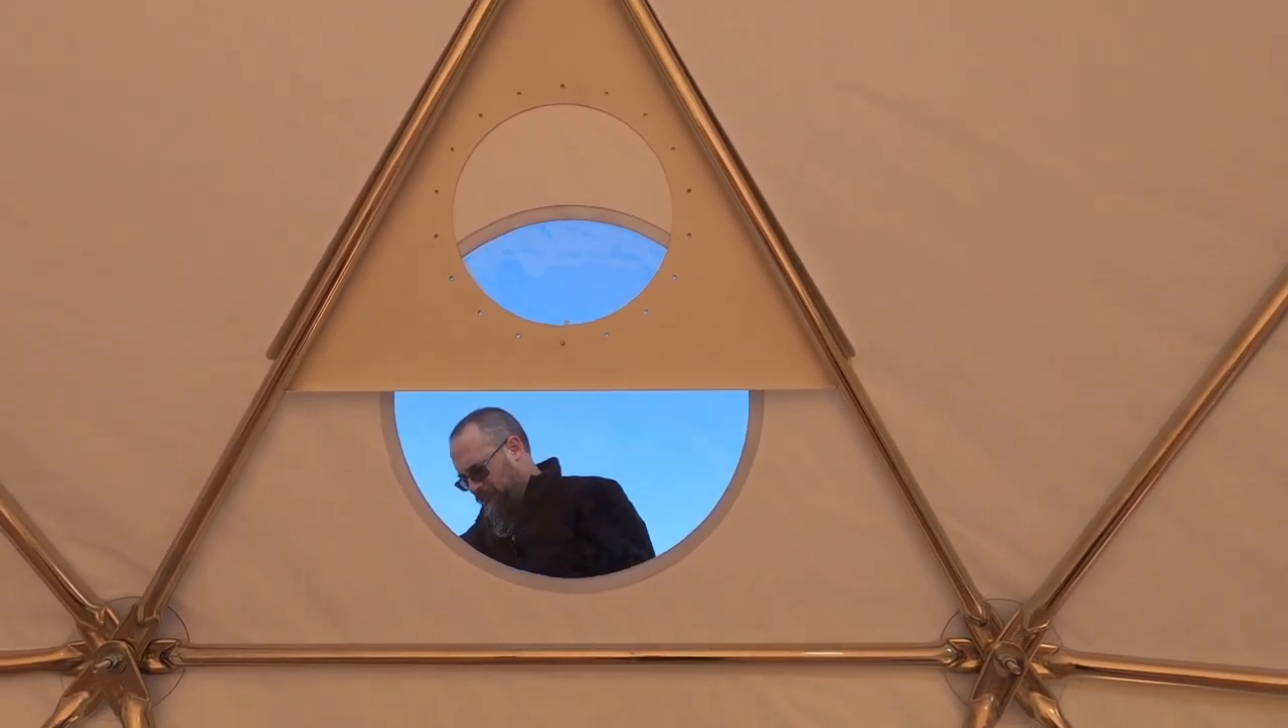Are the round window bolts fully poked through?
No.